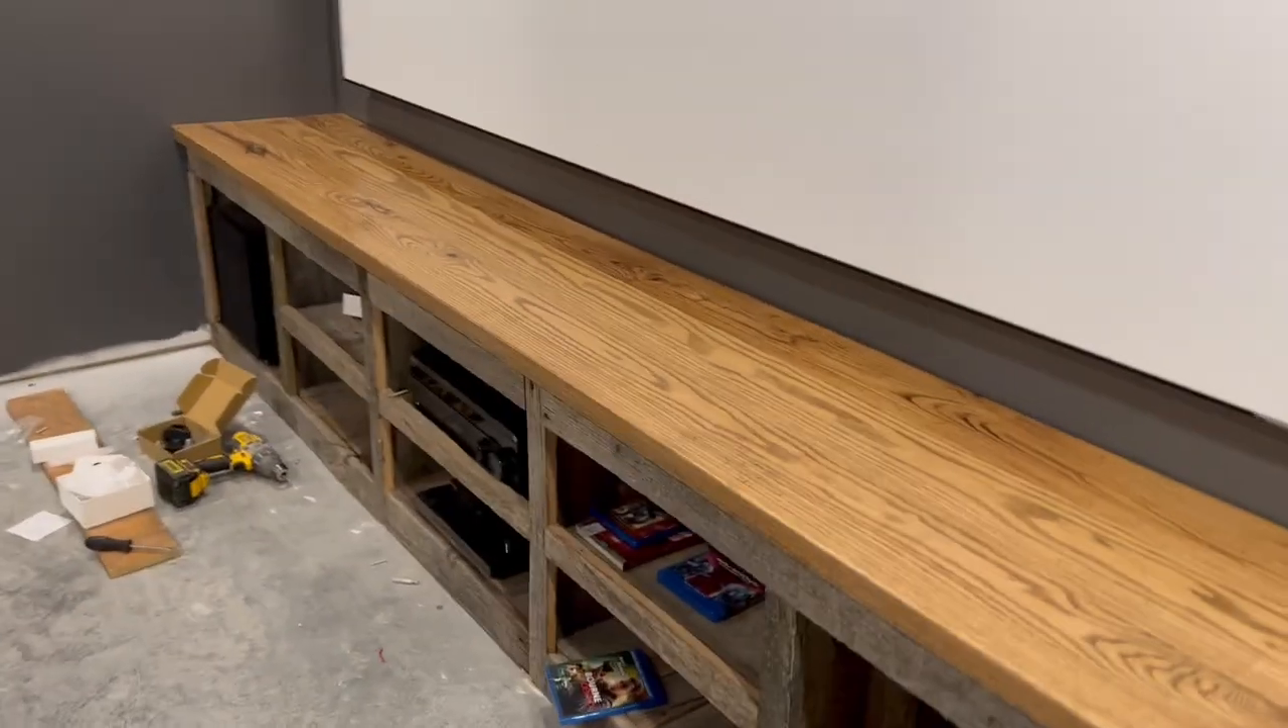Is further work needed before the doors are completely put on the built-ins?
Yes.